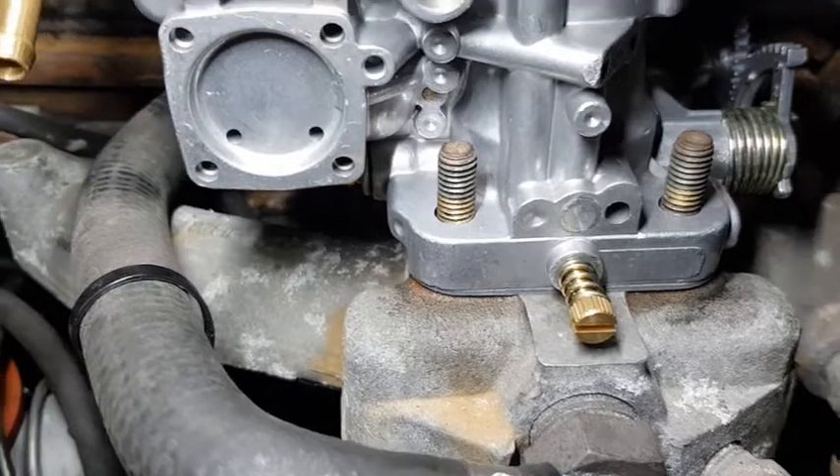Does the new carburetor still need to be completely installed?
Yes.